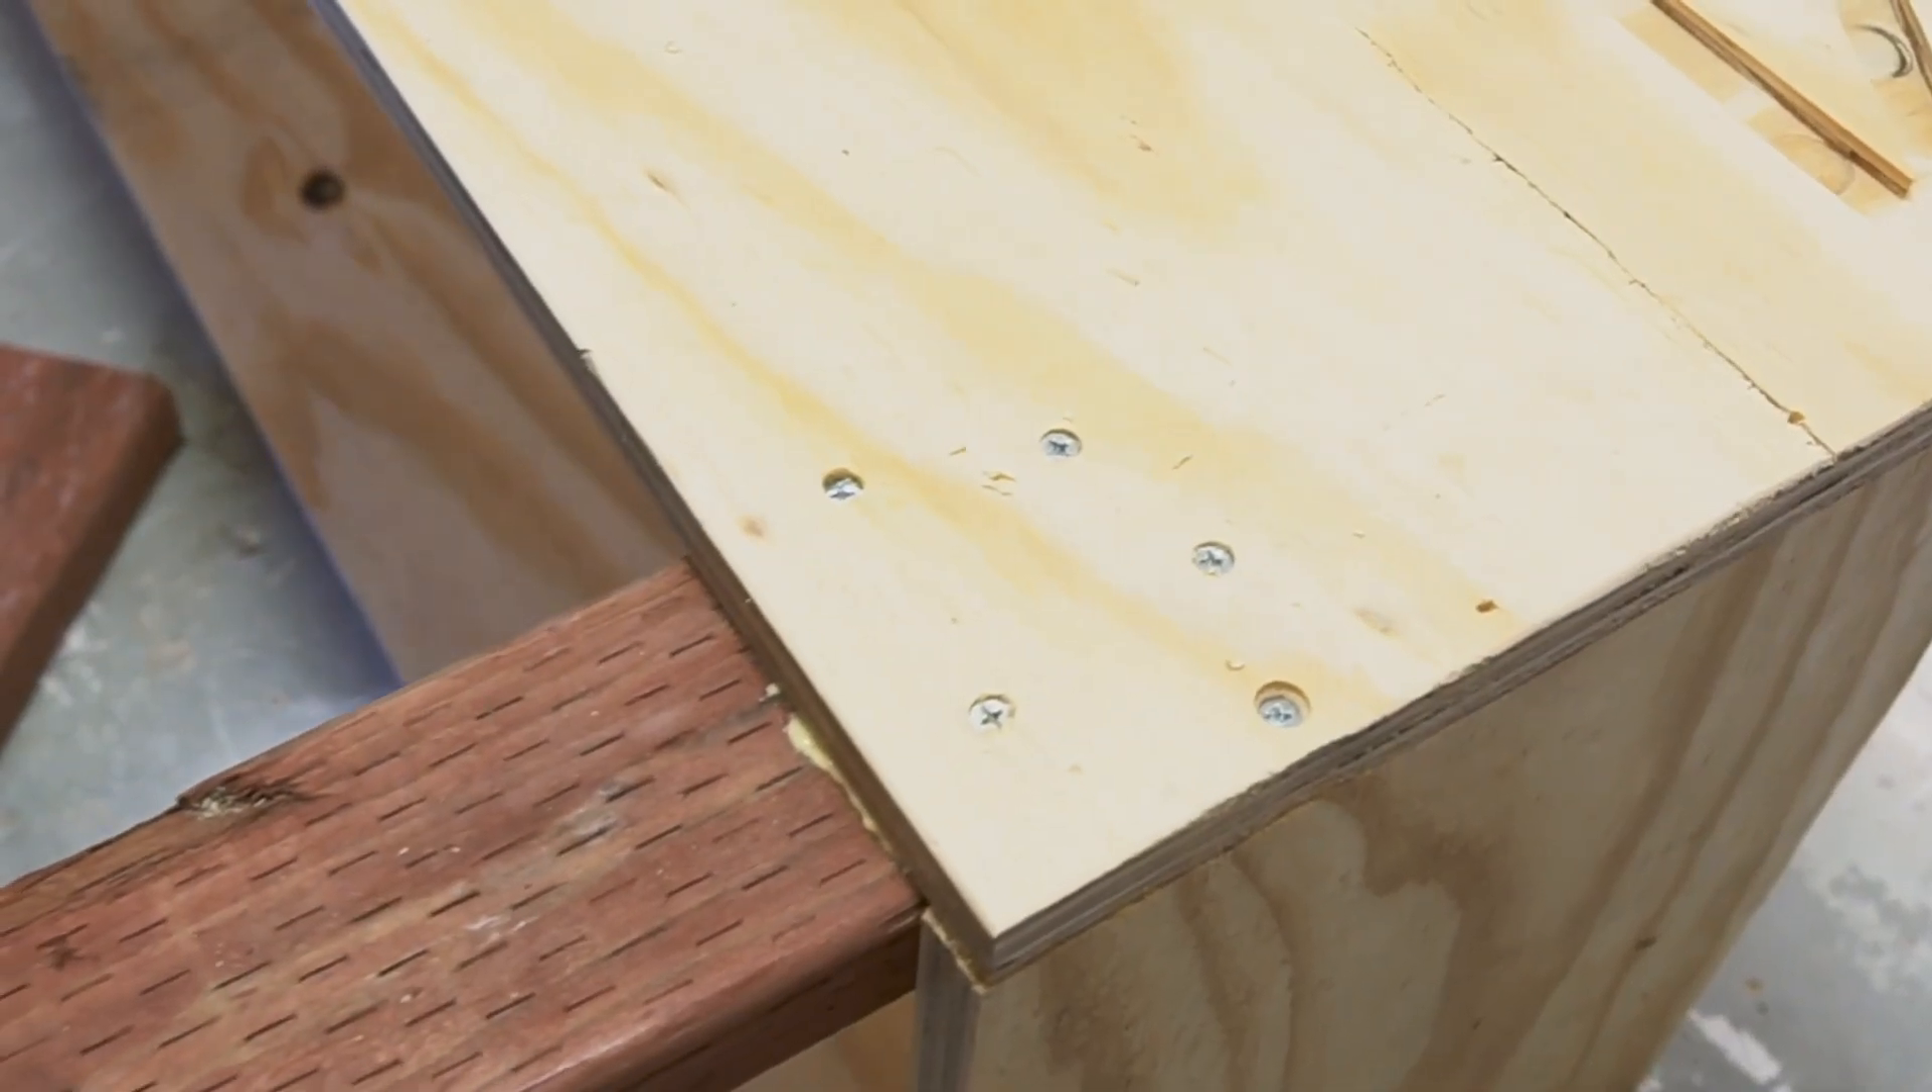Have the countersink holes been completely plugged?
No.